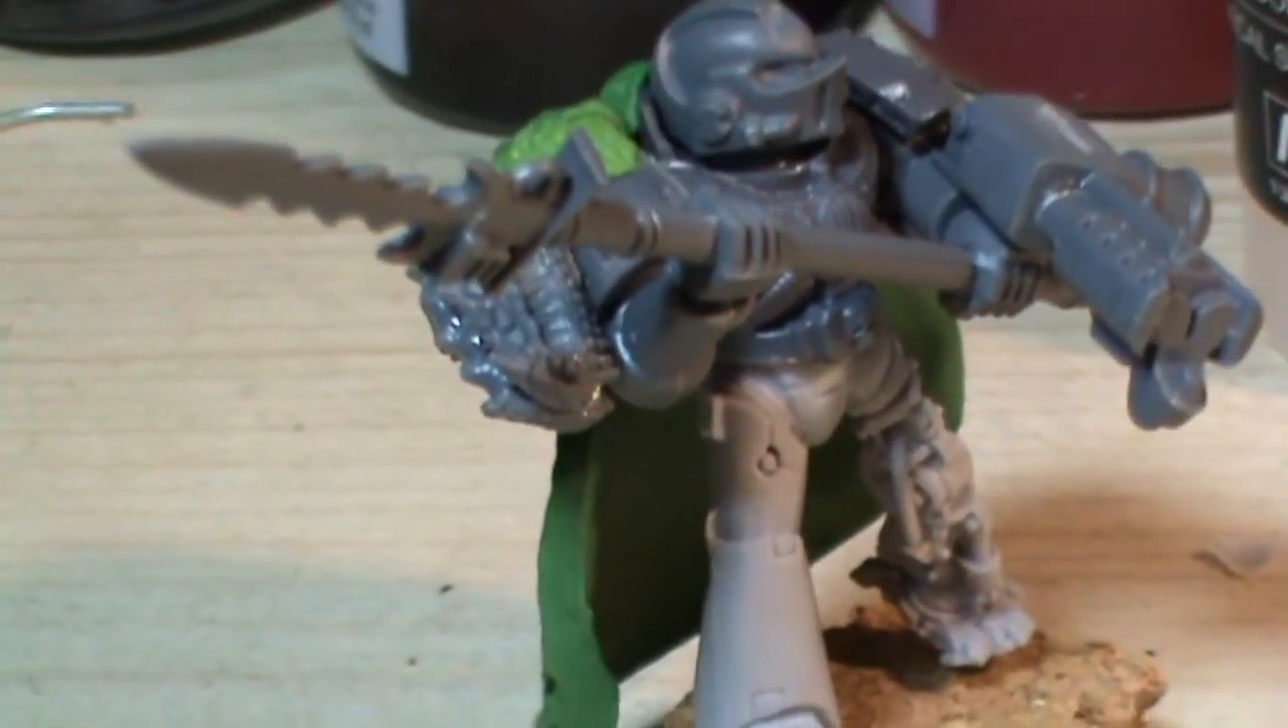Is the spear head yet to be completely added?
No.